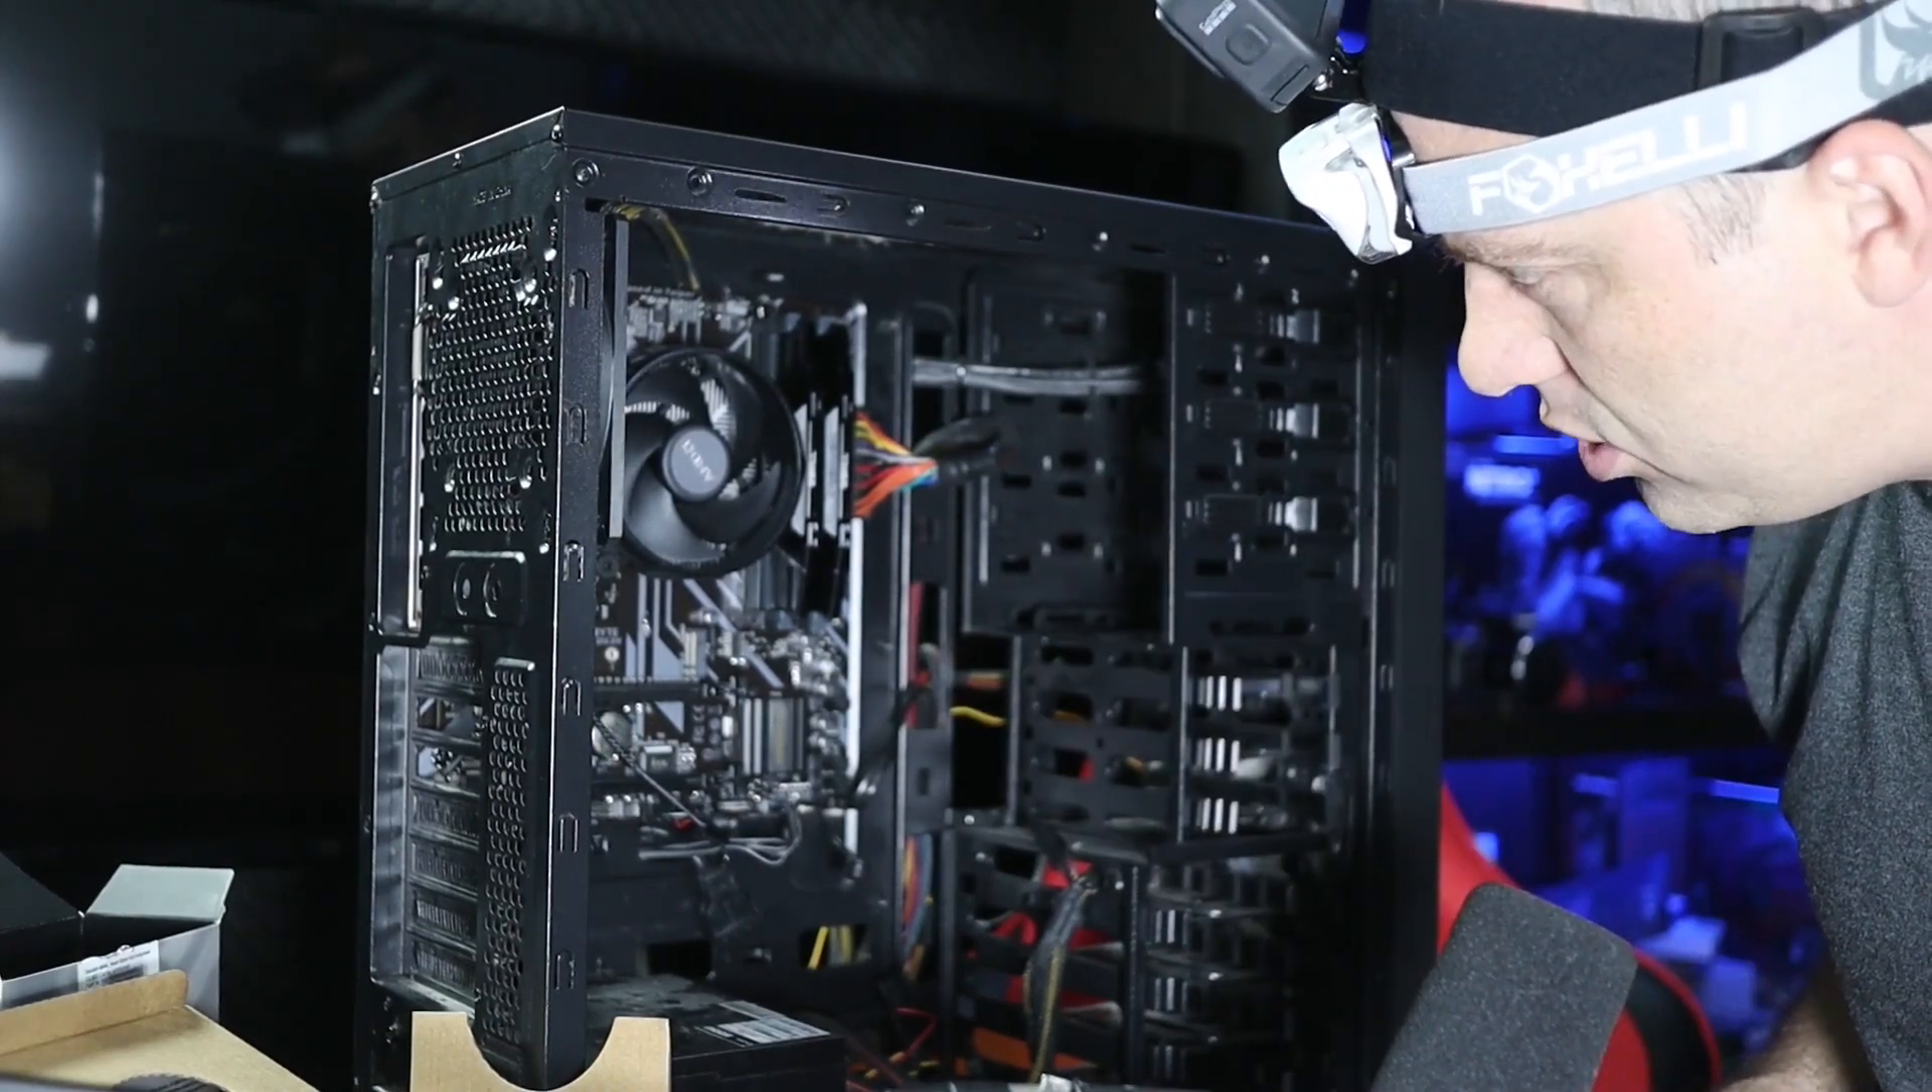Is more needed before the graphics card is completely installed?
Yes.